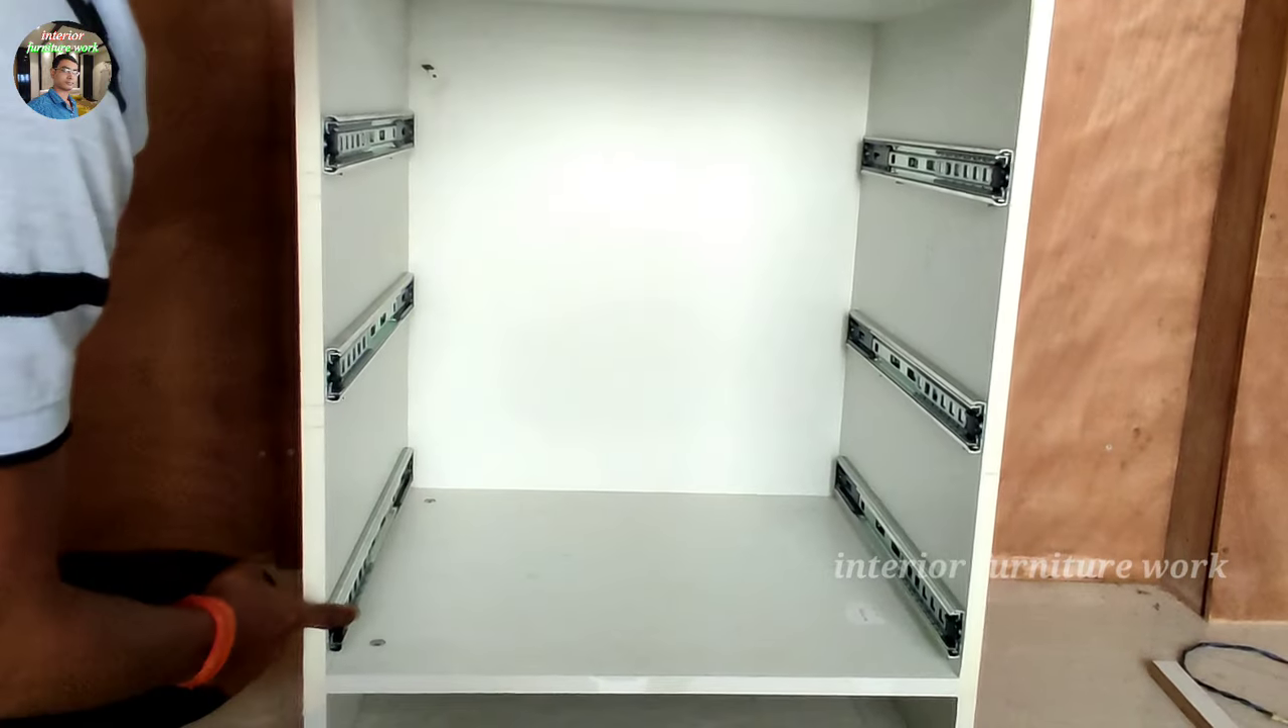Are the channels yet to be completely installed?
No.